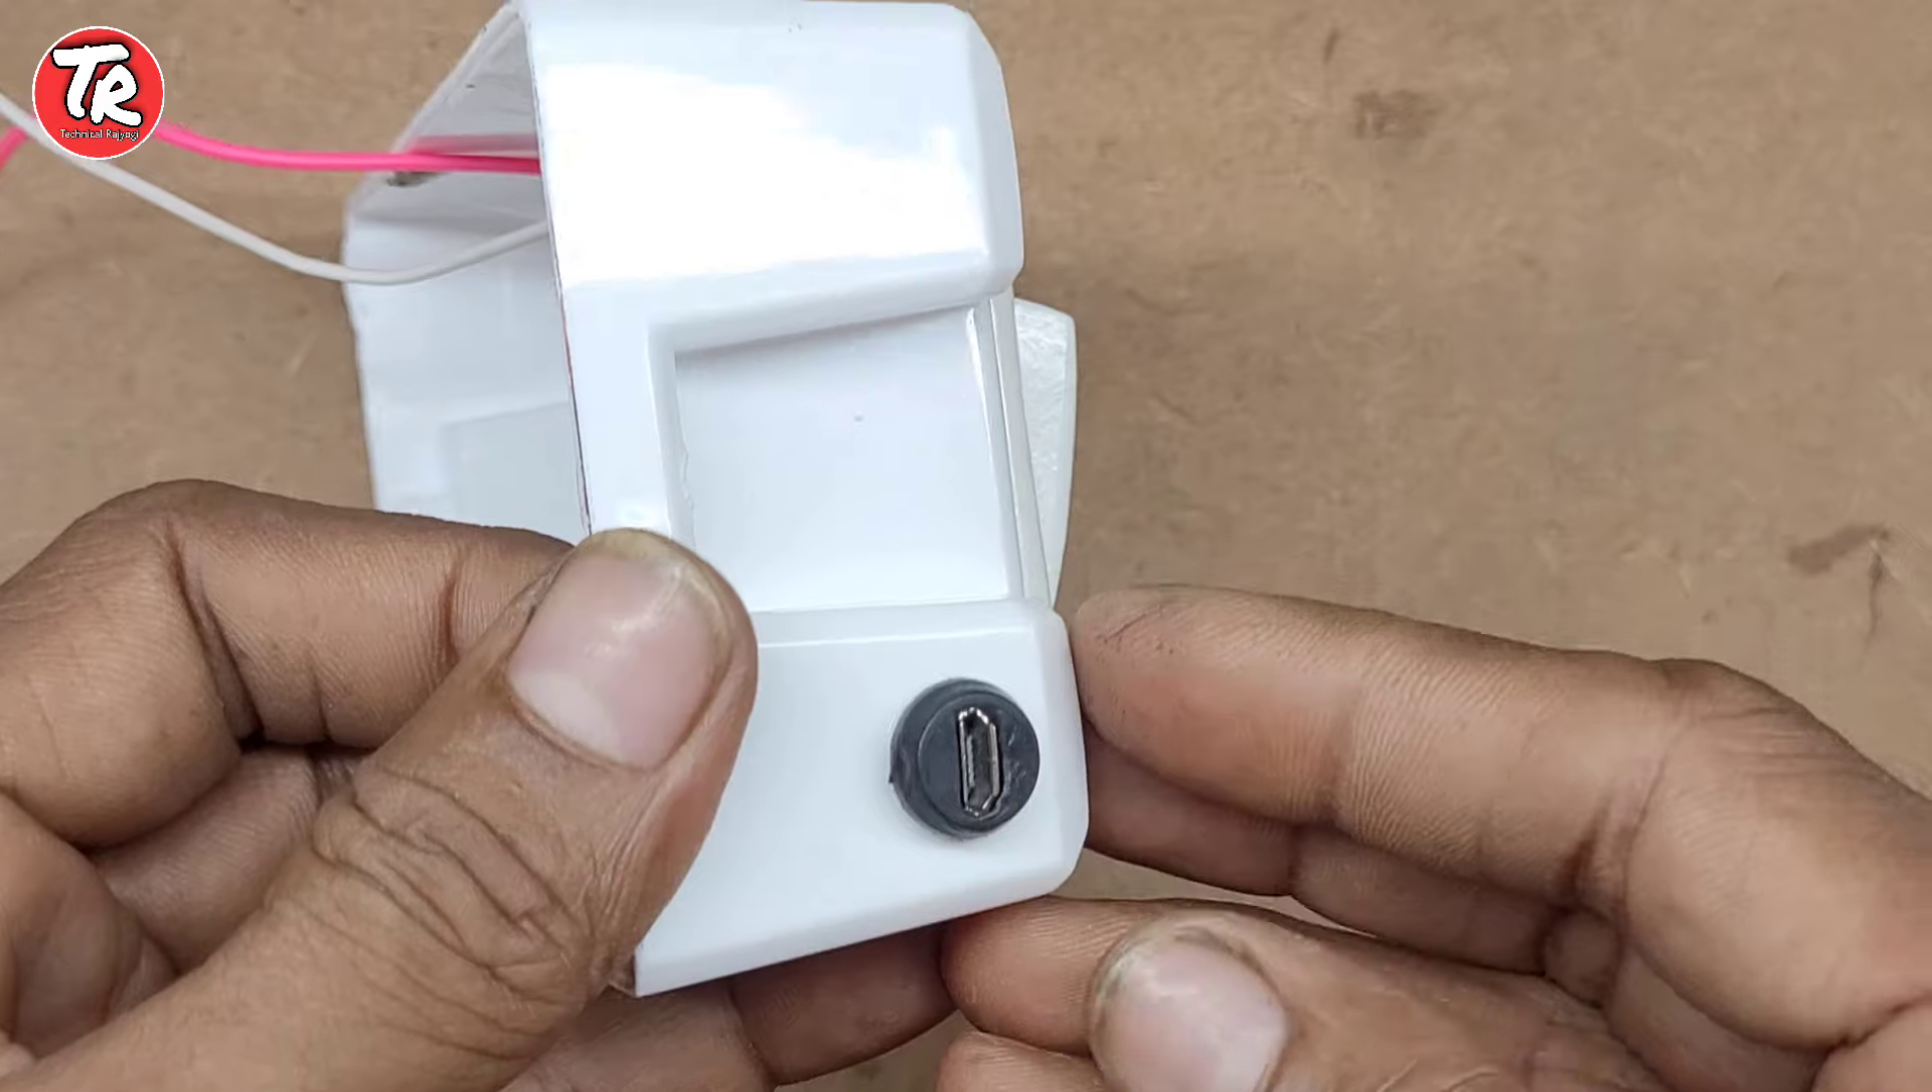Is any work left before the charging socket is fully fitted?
No.